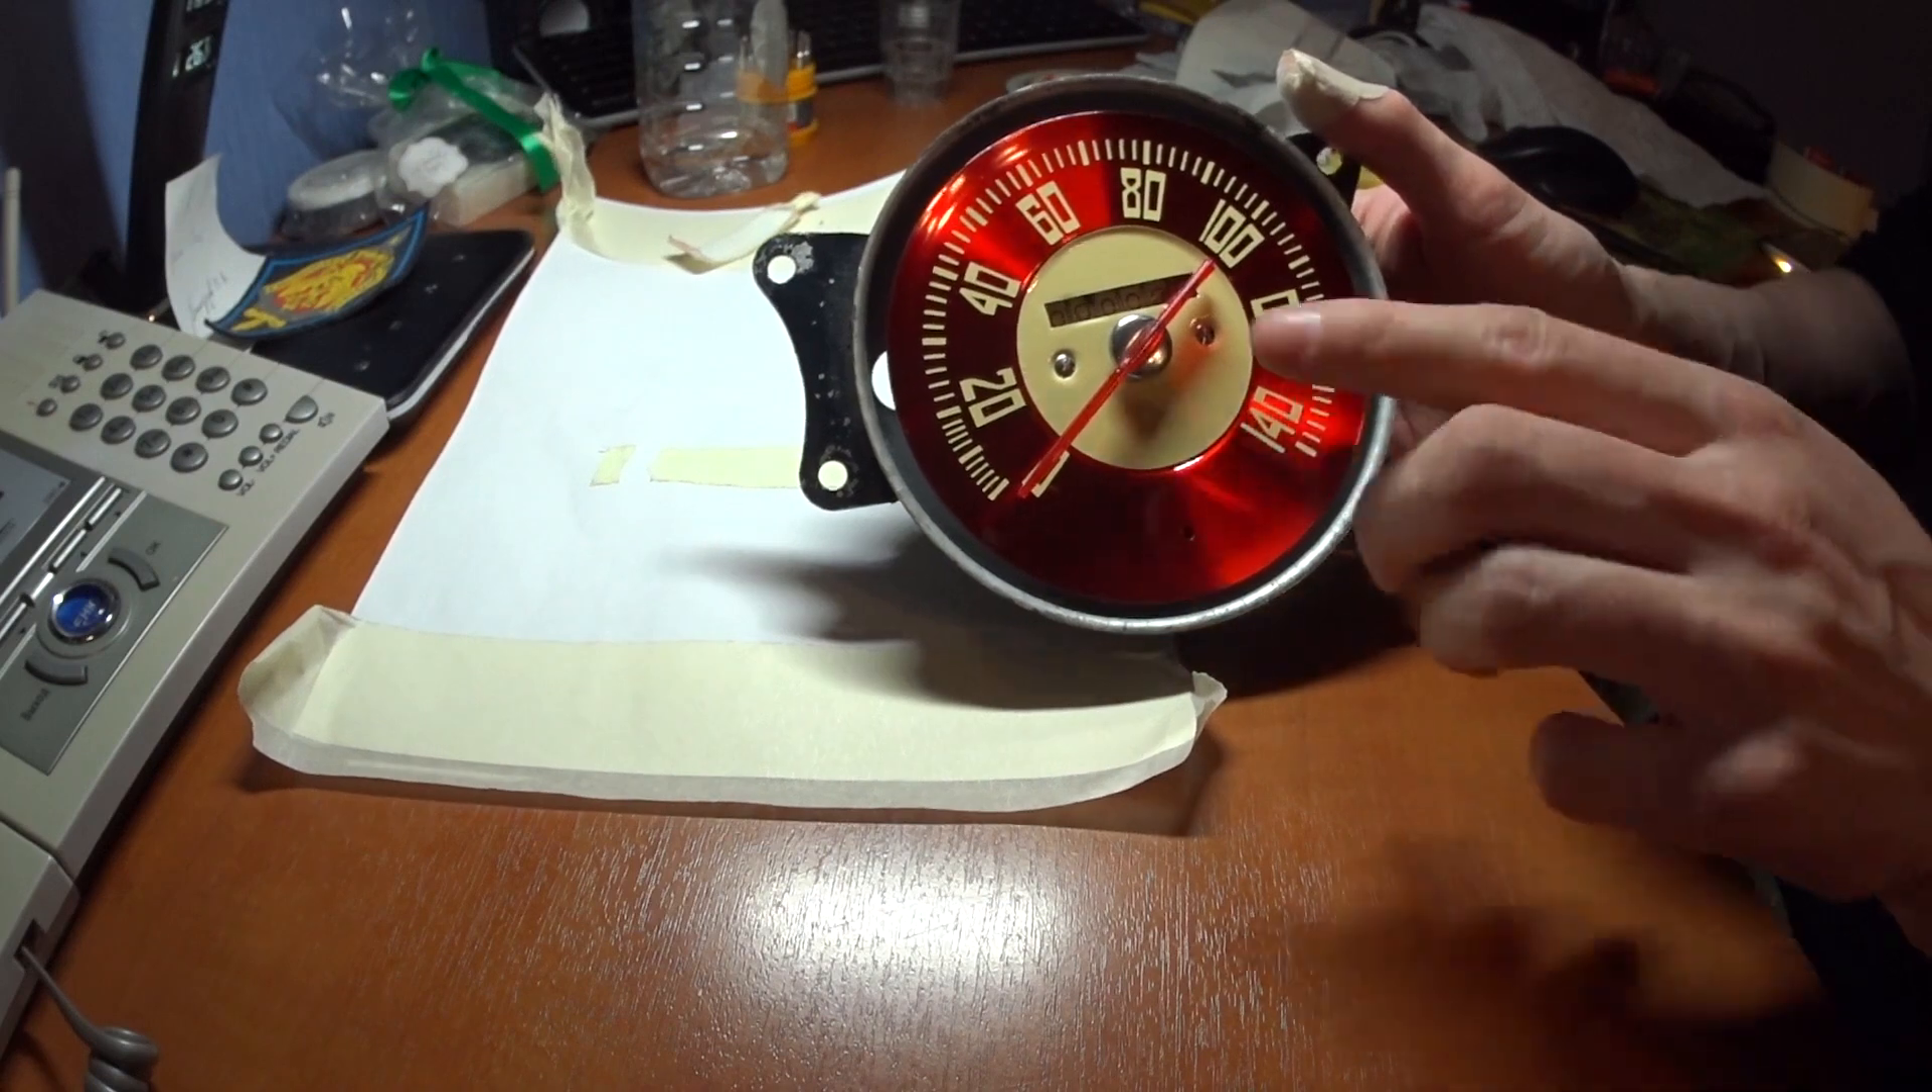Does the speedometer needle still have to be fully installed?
No.